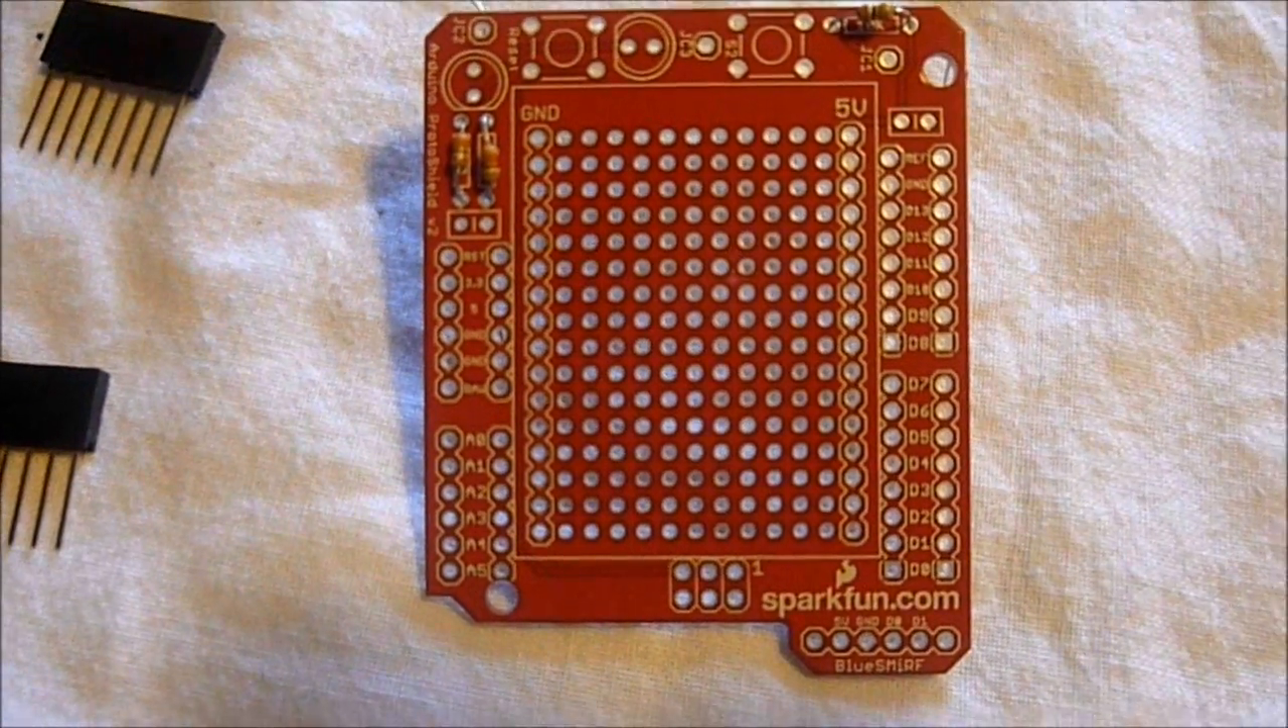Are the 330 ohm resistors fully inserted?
Yes.